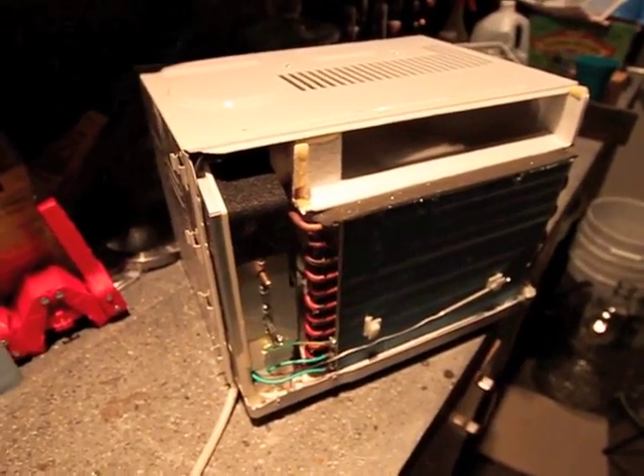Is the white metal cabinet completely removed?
No.